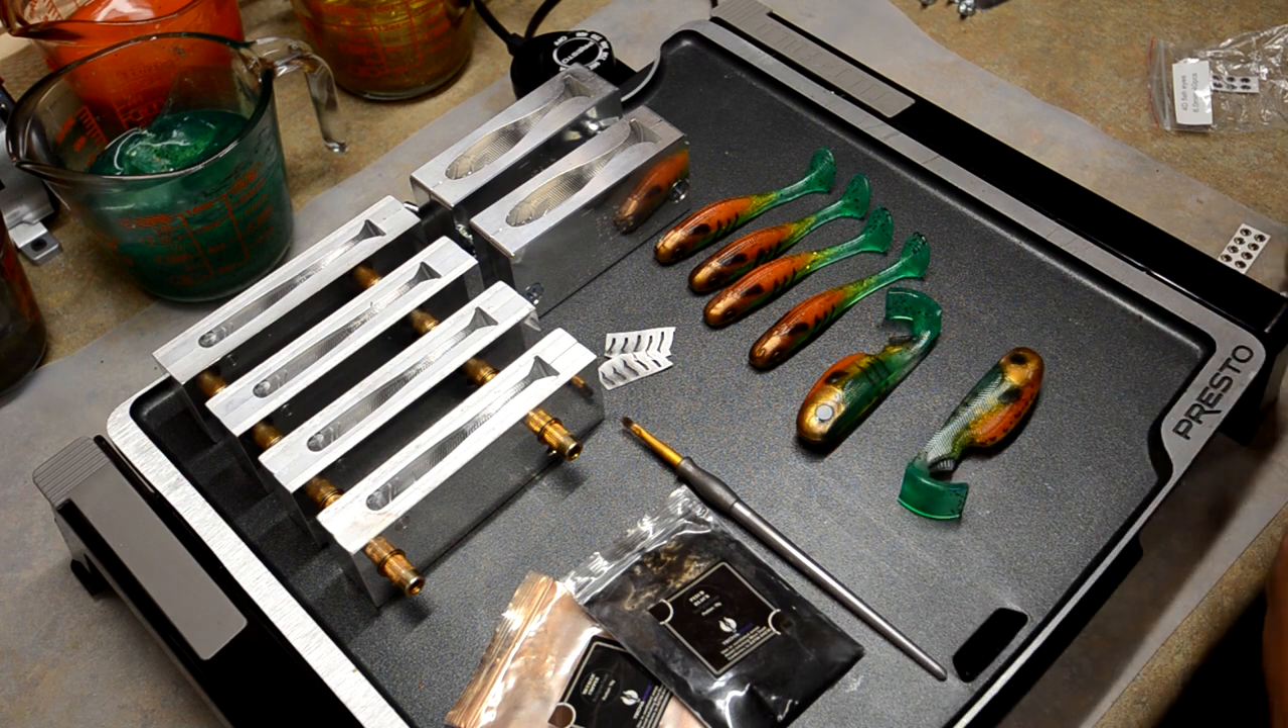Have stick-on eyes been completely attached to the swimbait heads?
No.